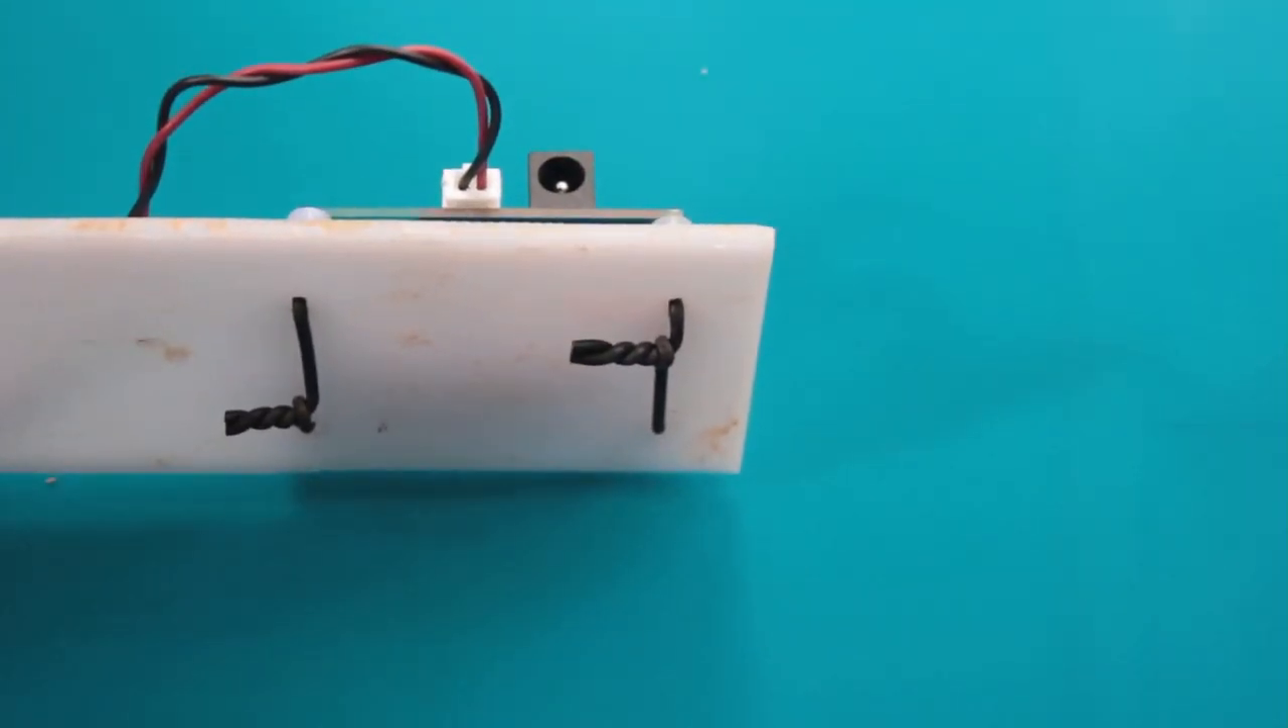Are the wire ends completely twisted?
Yes.